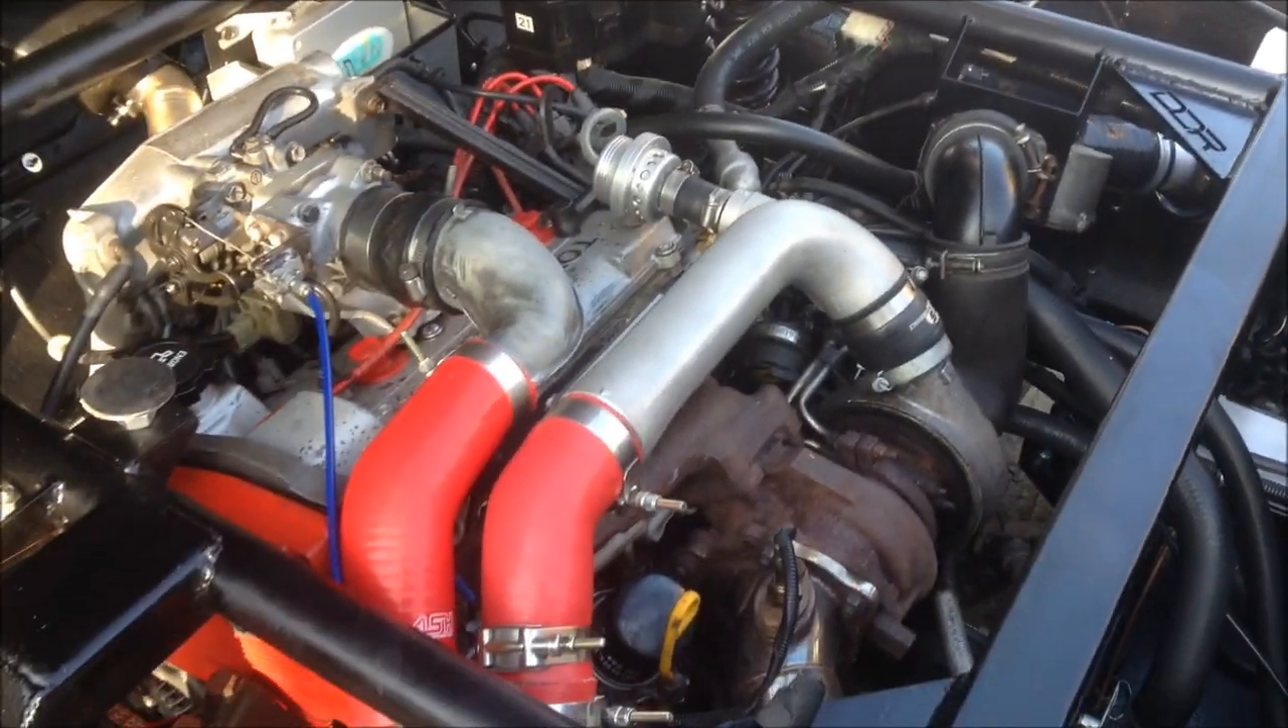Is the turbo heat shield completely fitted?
No.